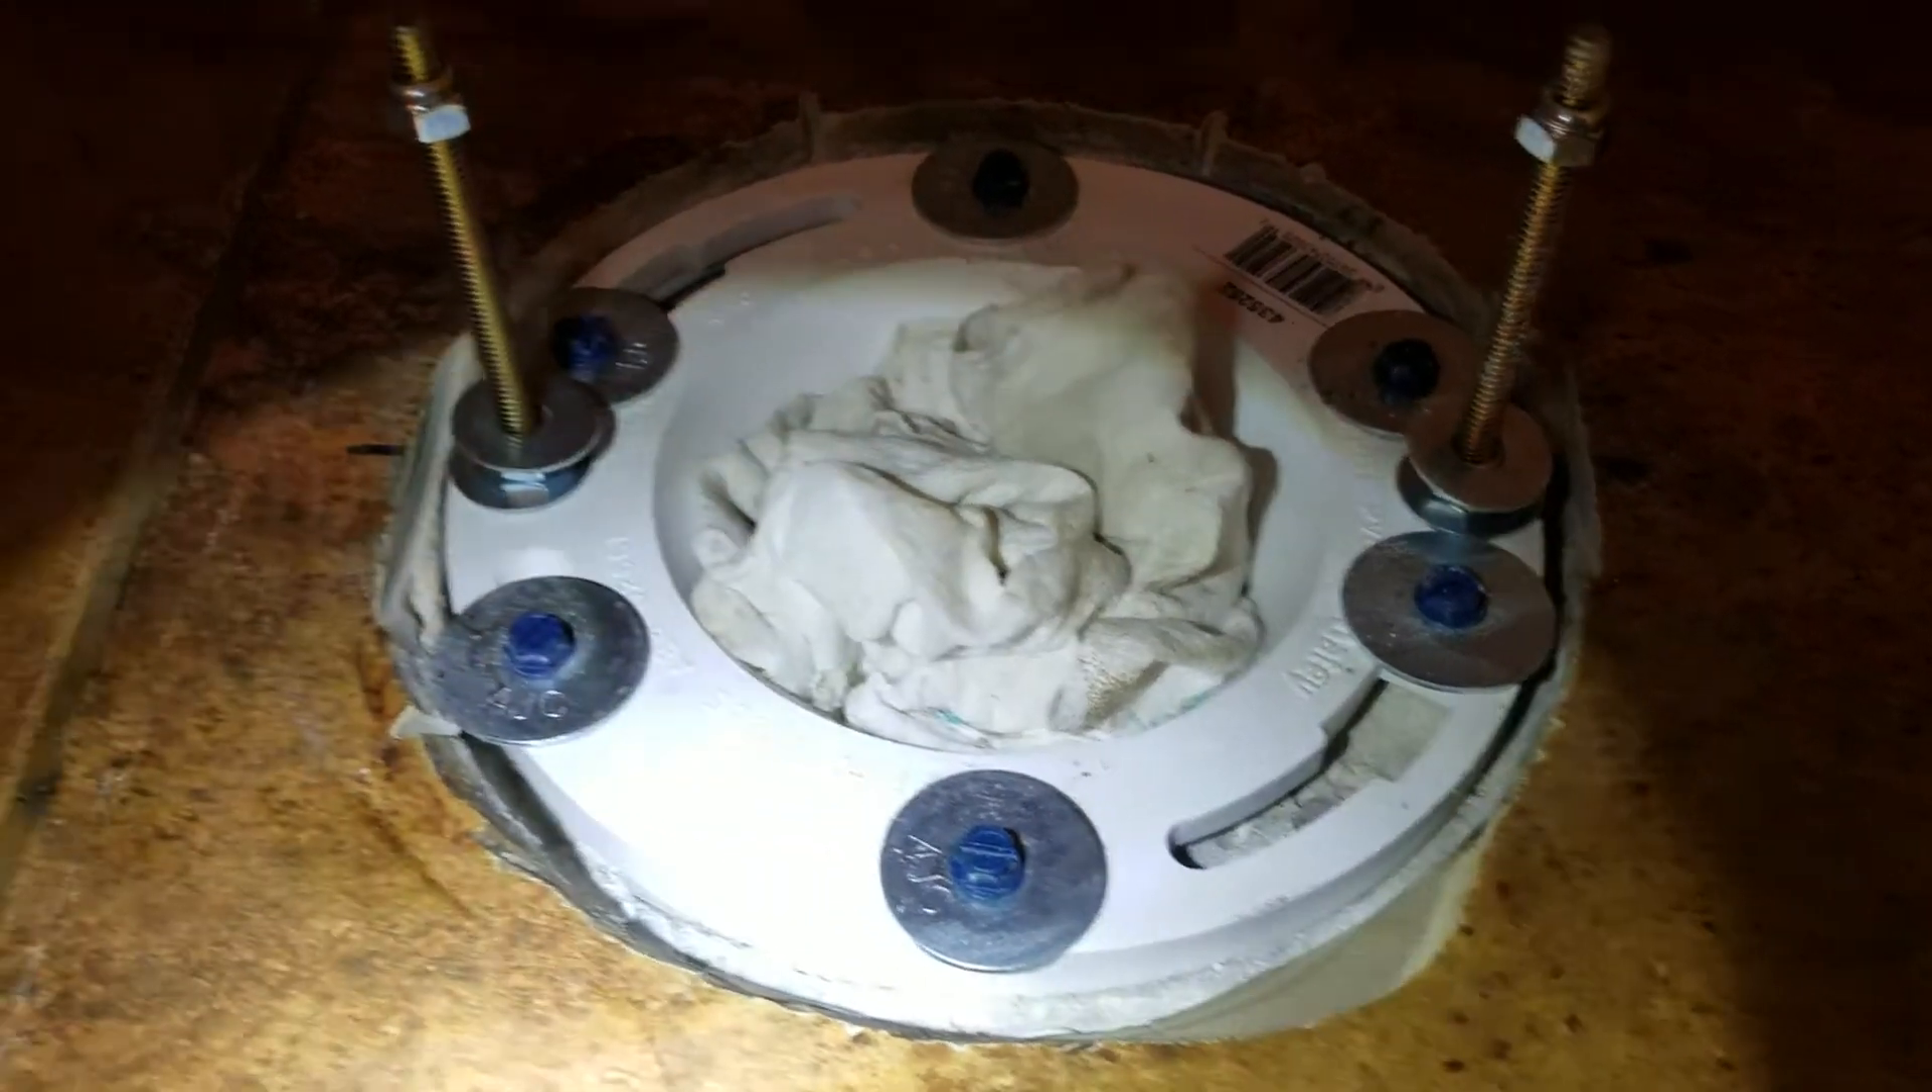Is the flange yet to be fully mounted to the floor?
No.